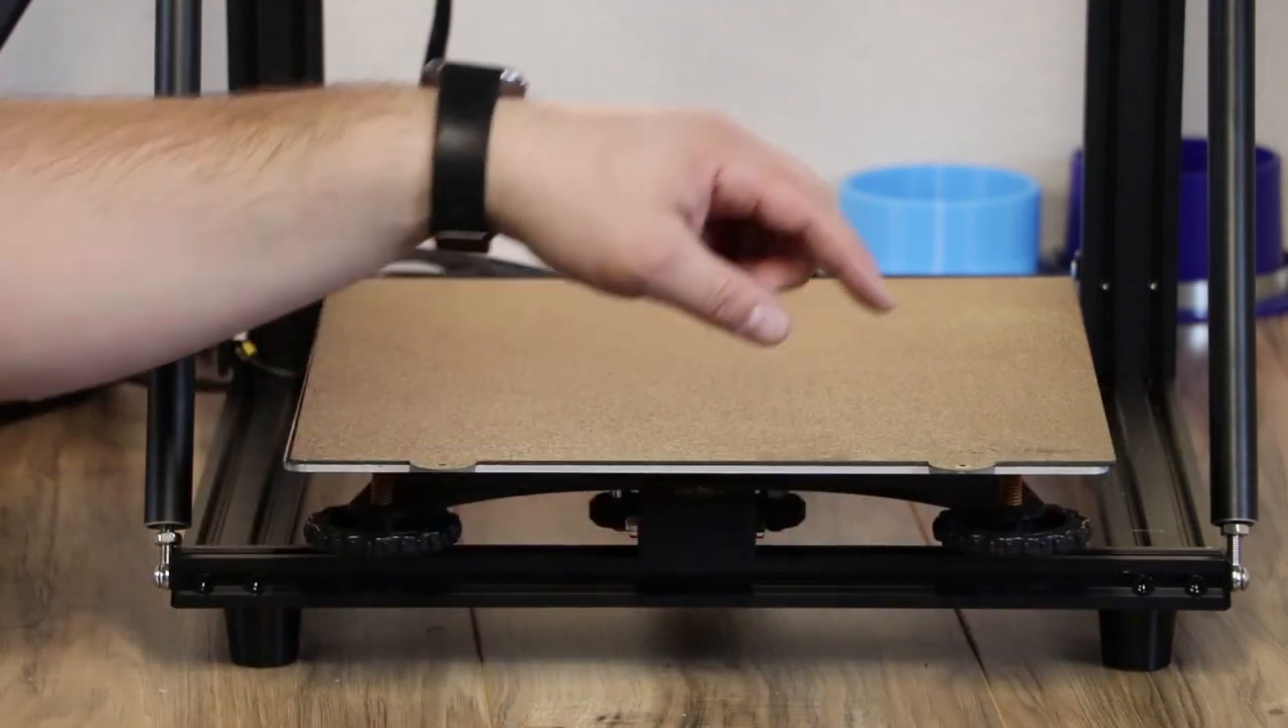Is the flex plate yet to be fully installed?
No.